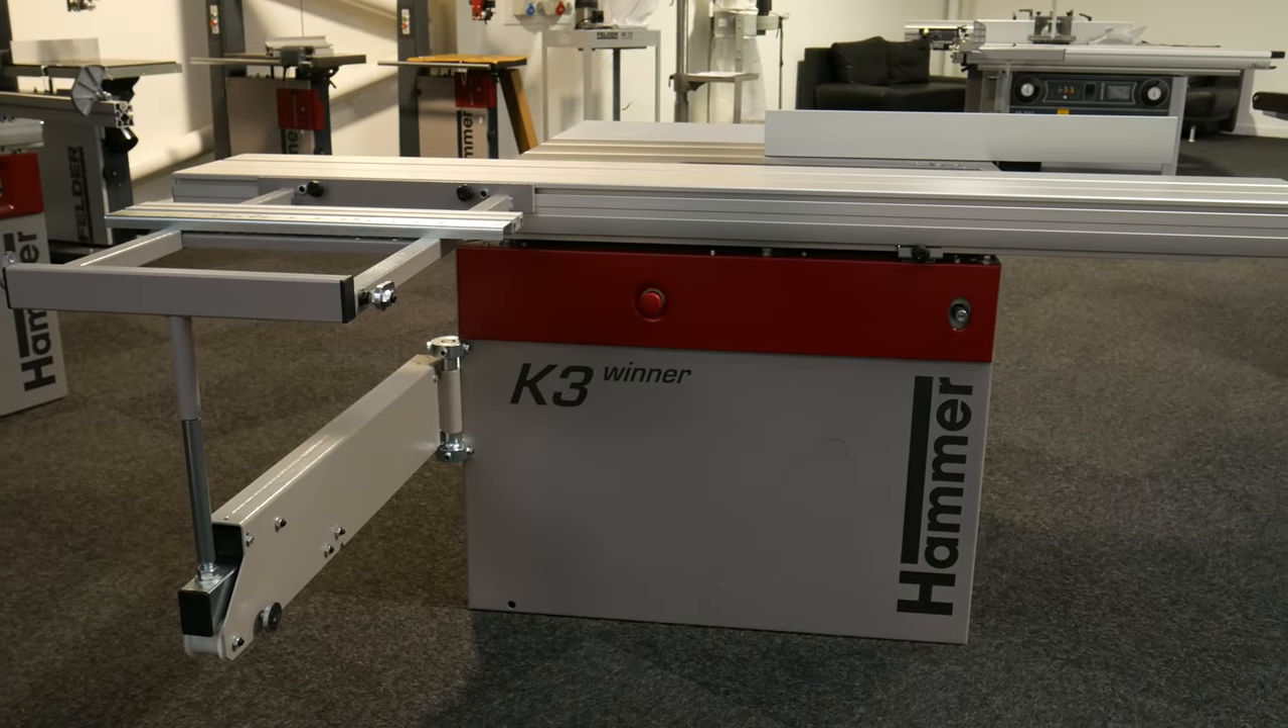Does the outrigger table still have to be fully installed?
No.